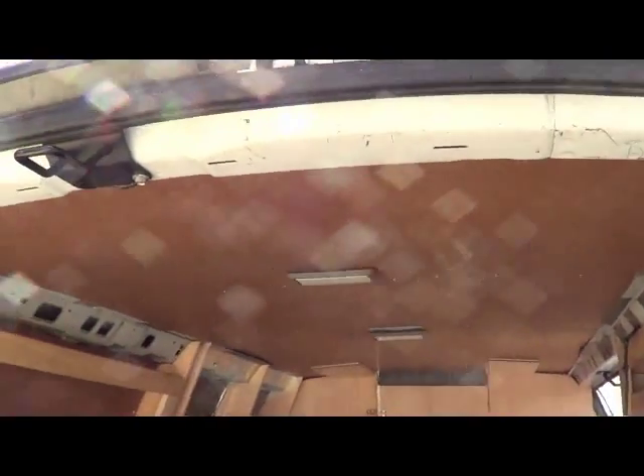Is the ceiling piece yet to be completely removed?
Yes.